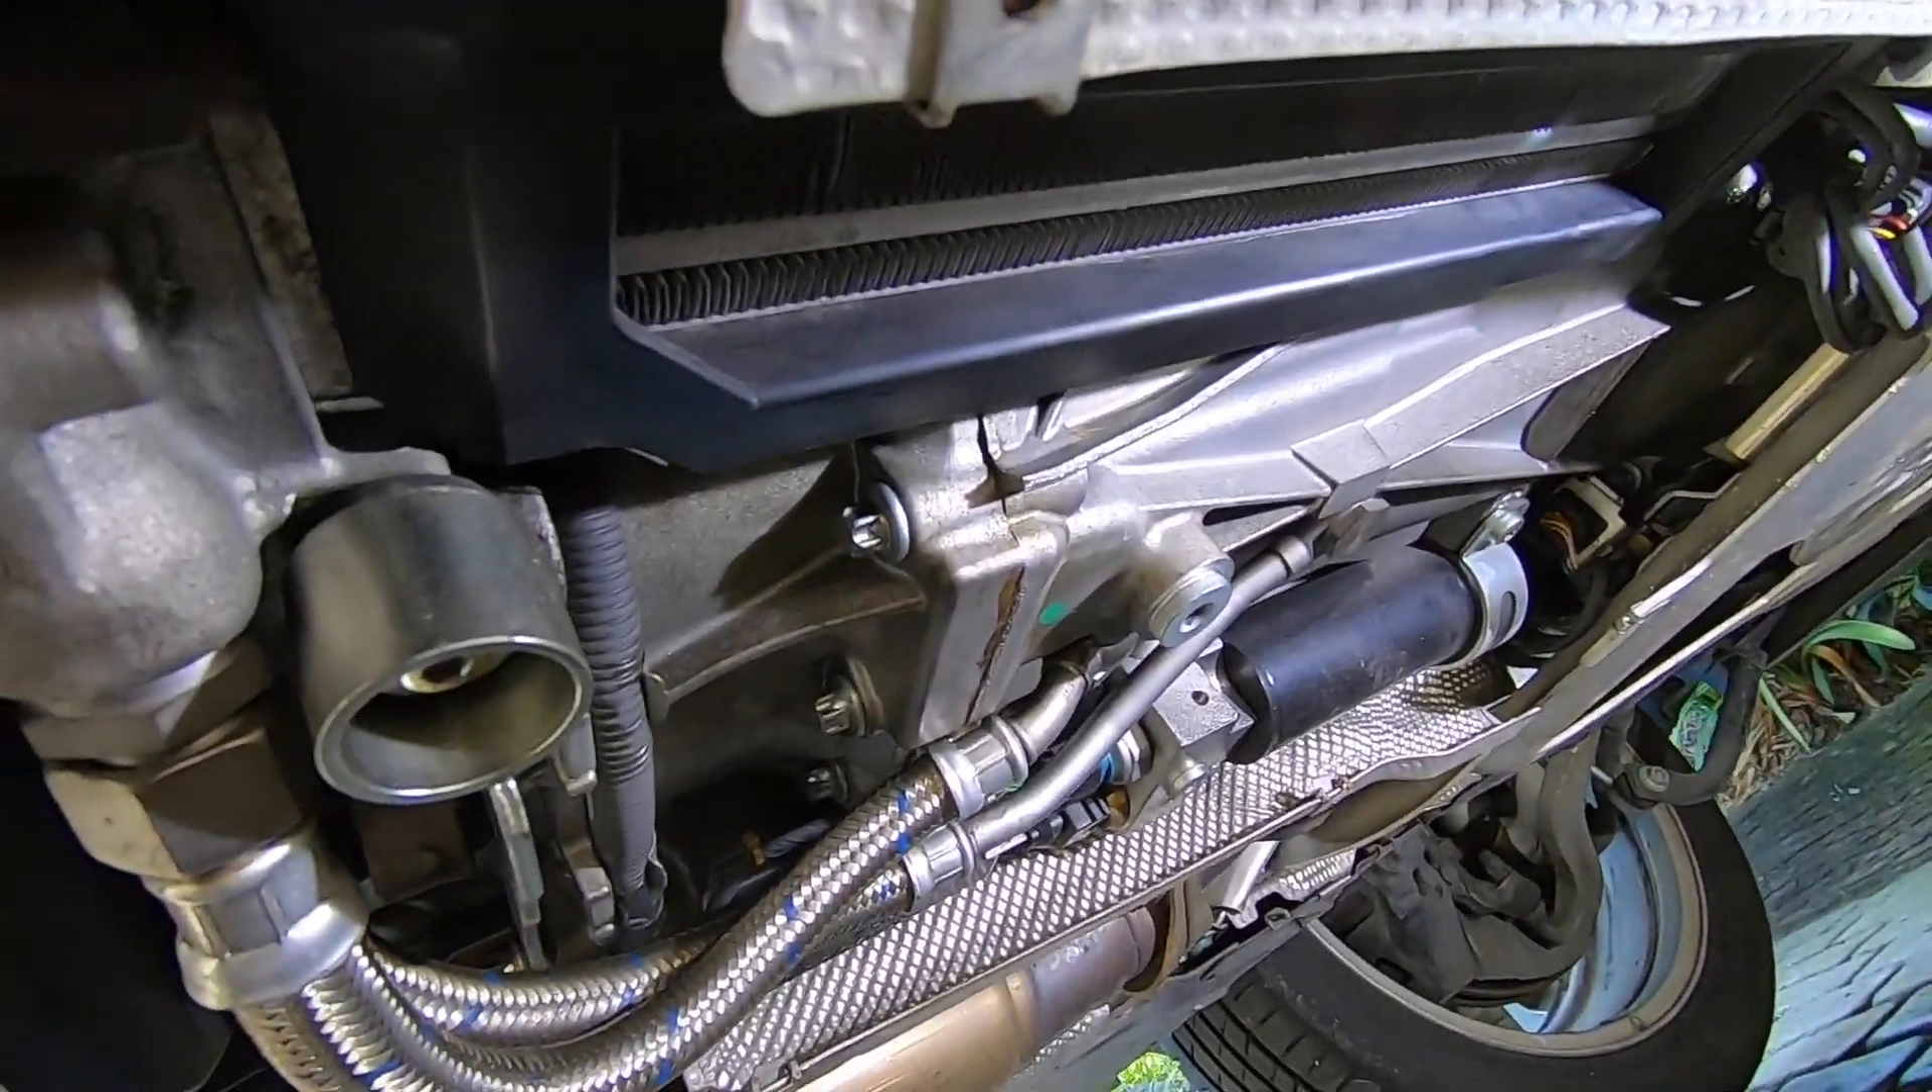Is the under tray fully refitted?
No.